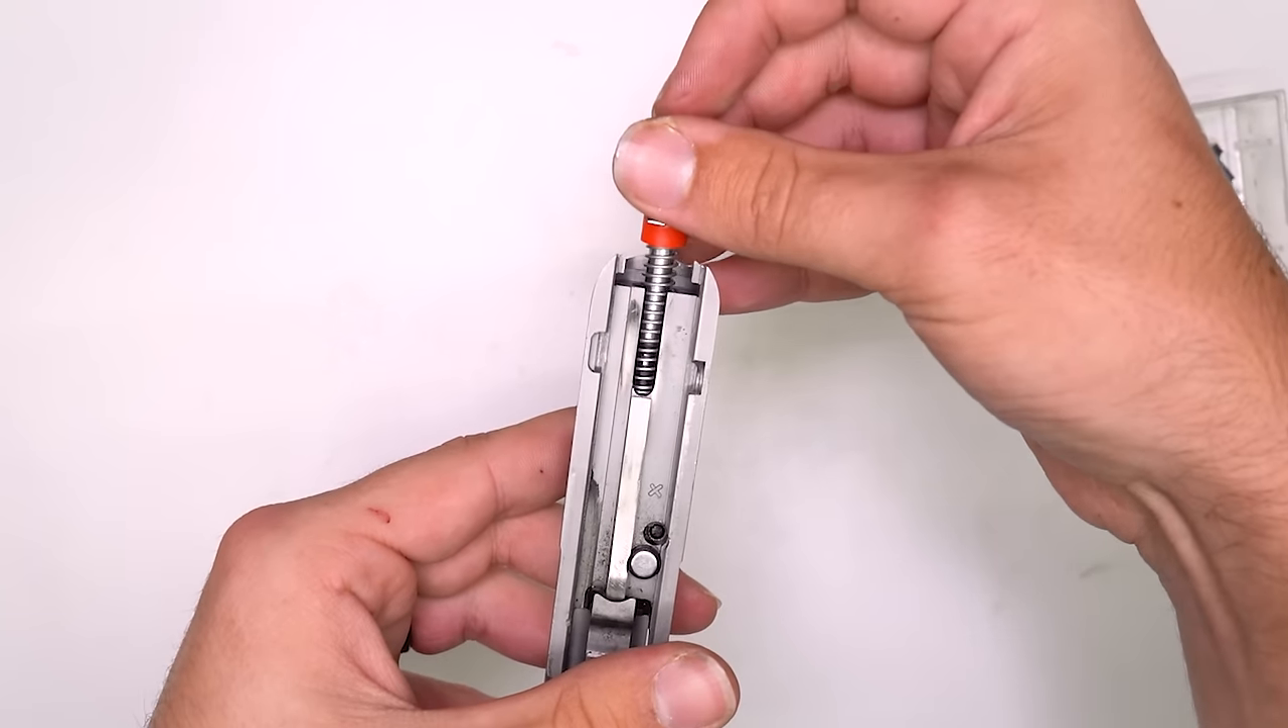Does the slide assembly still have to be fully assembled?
Yes.